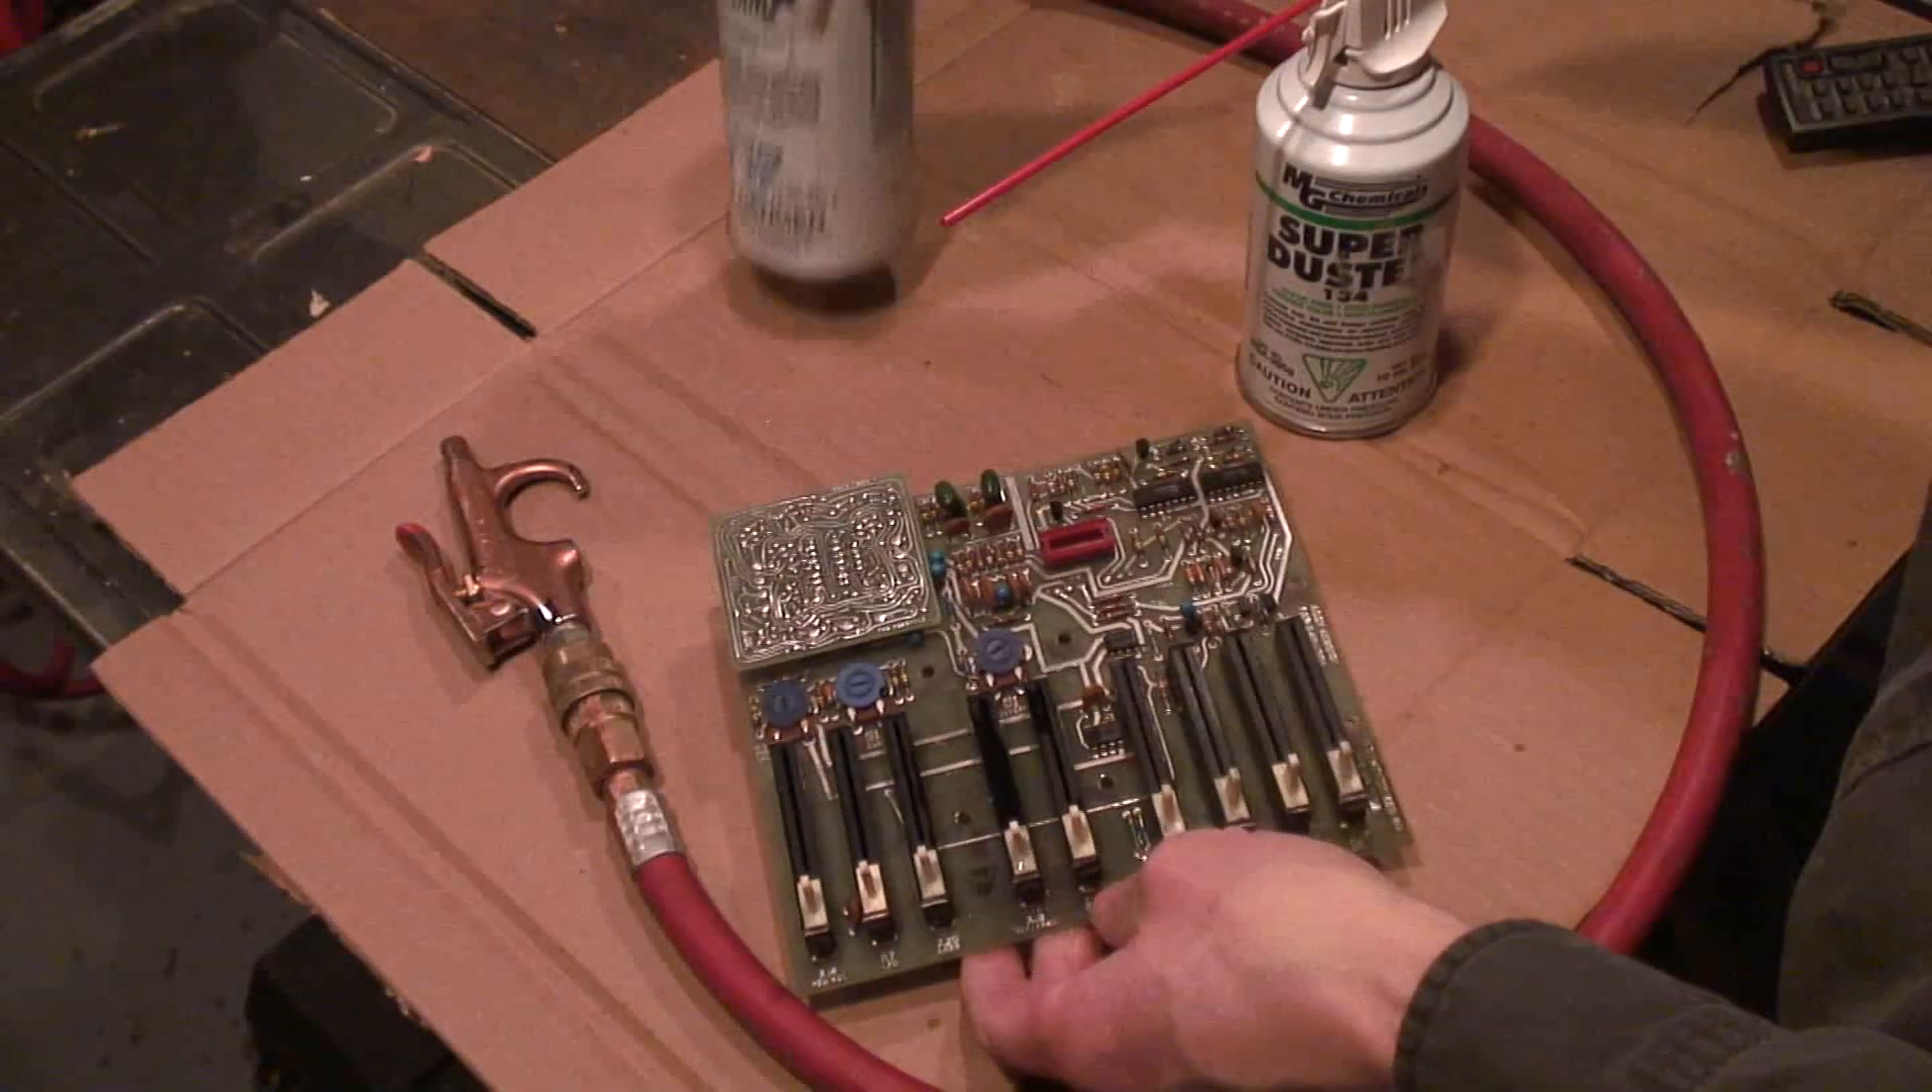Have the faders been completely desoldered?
No.